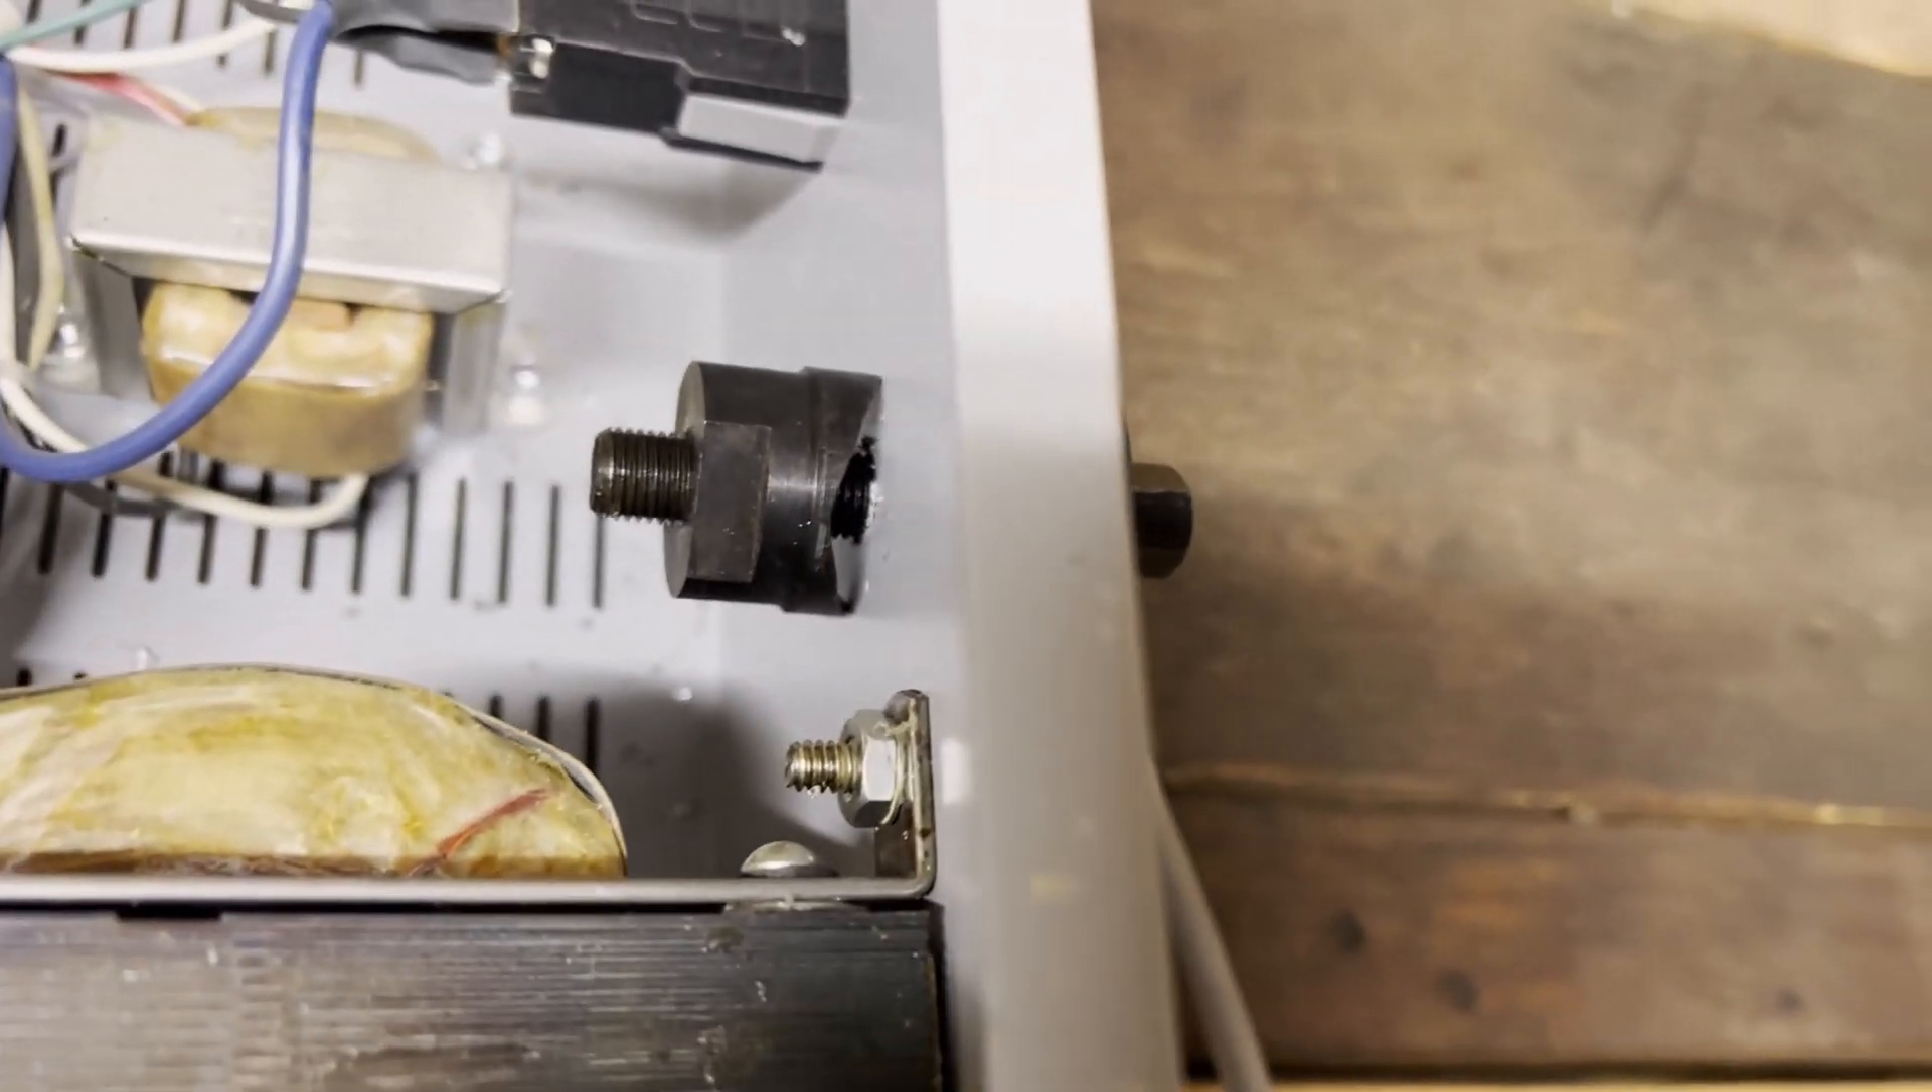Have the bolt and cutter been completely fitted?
Yes.